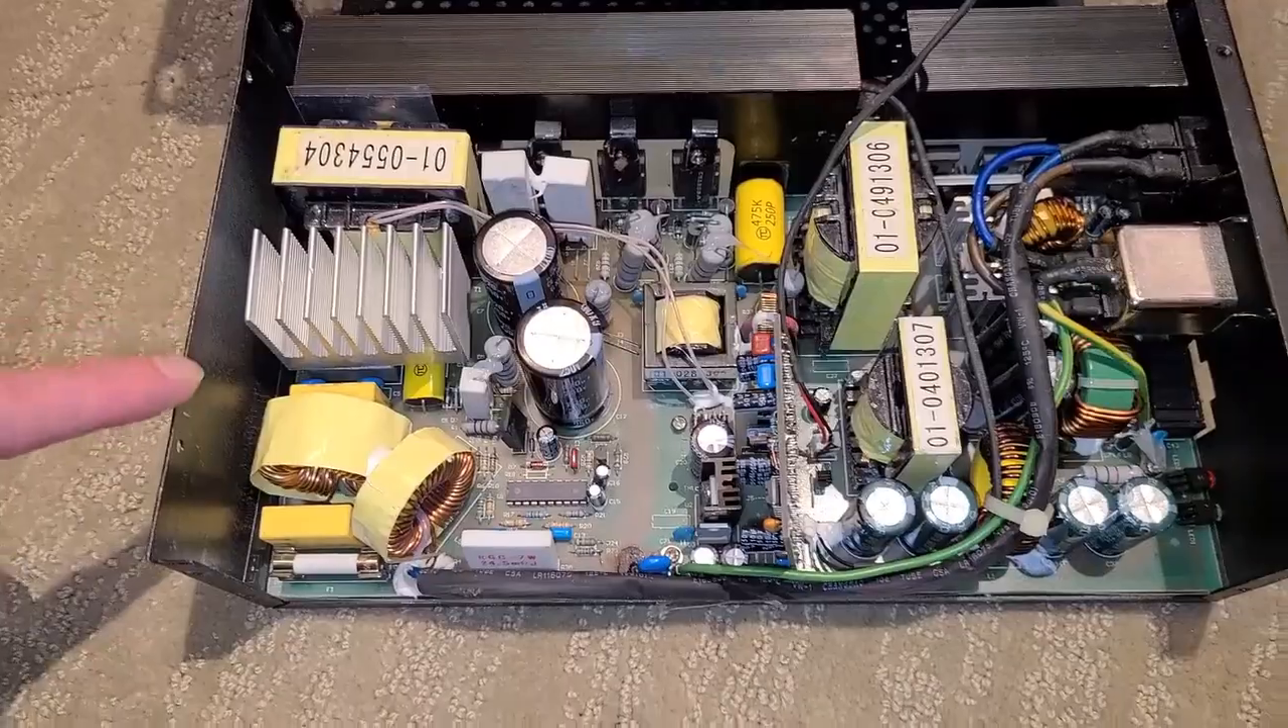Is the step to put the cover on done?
No.